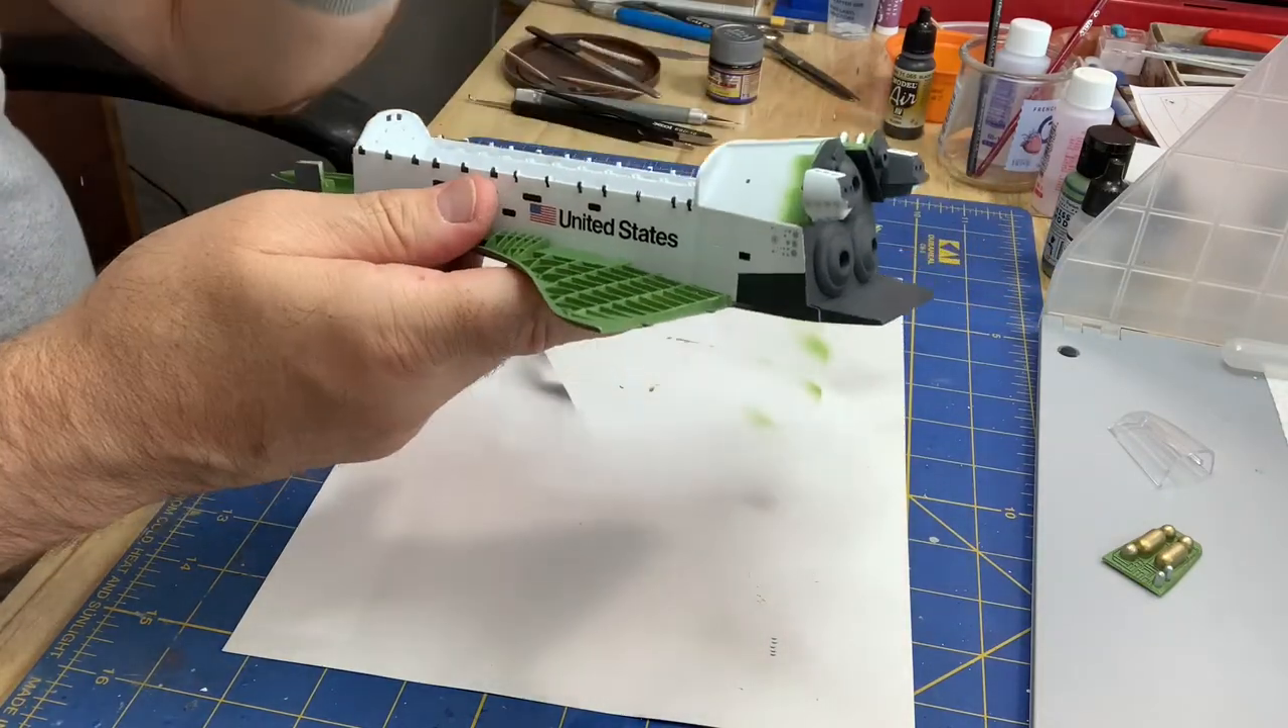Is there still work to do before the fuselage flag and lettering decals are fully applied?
No.